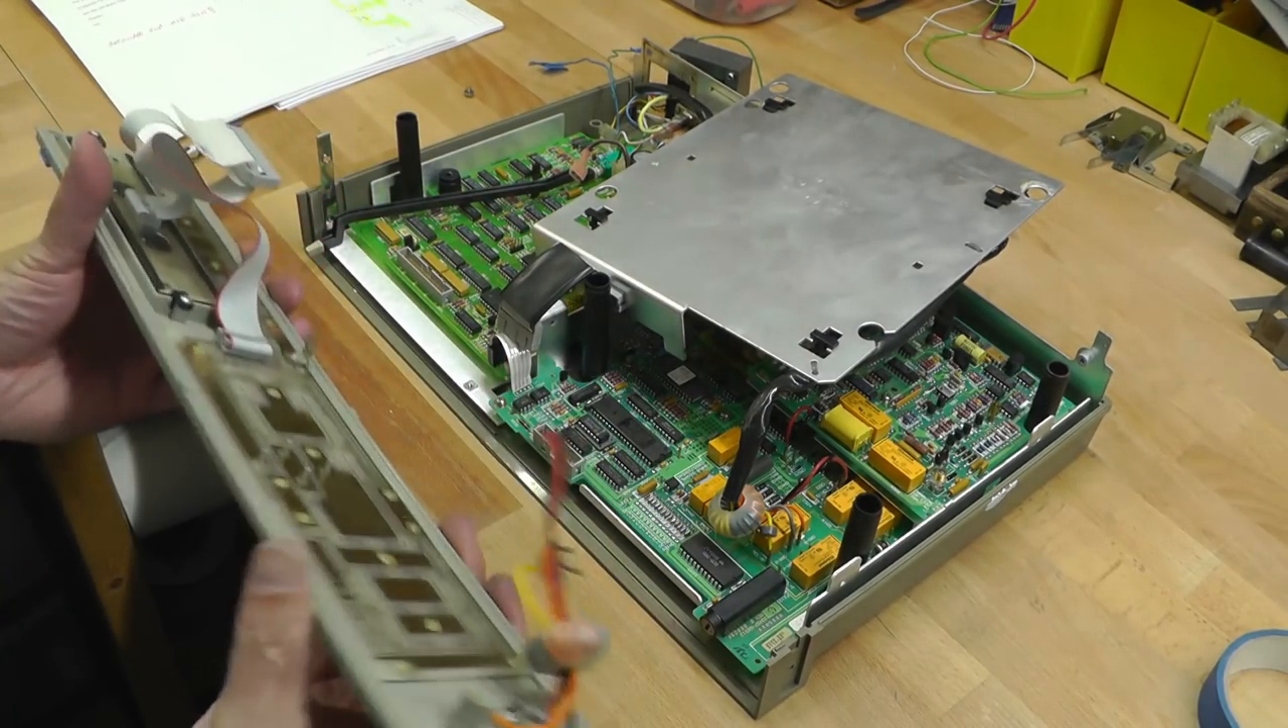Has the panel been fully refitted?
No.